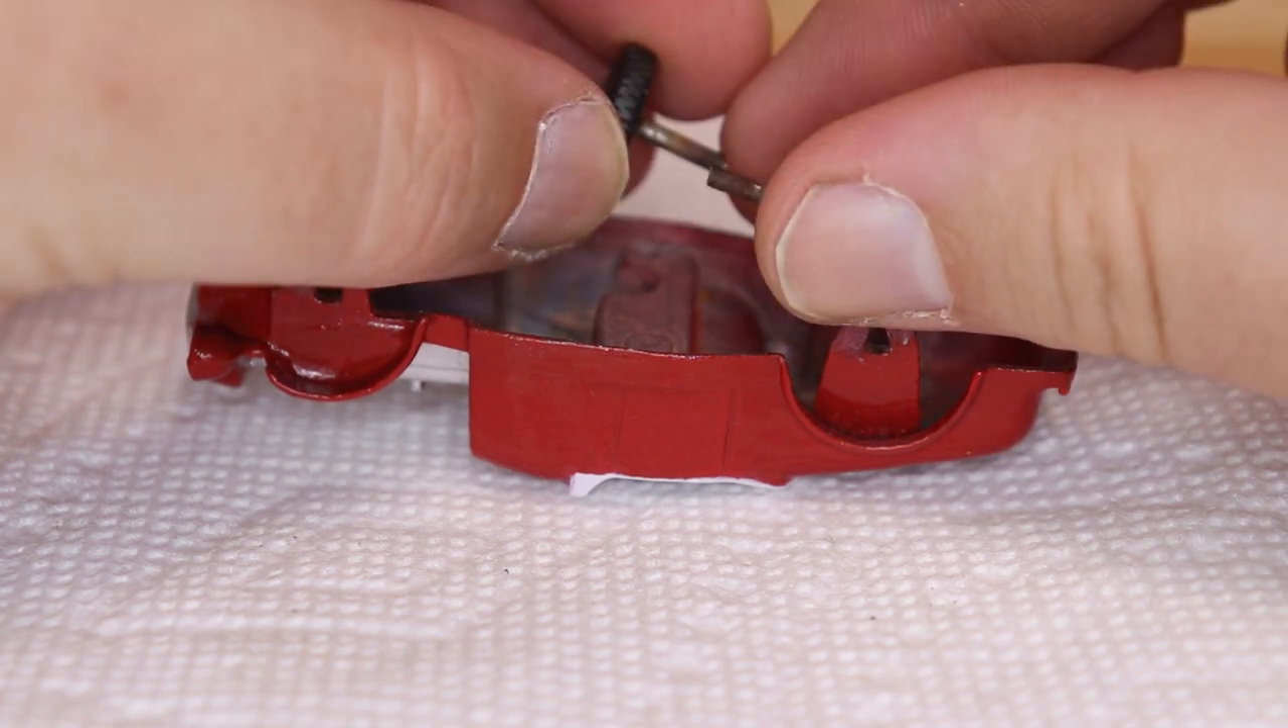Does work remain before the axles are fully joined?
Yes.